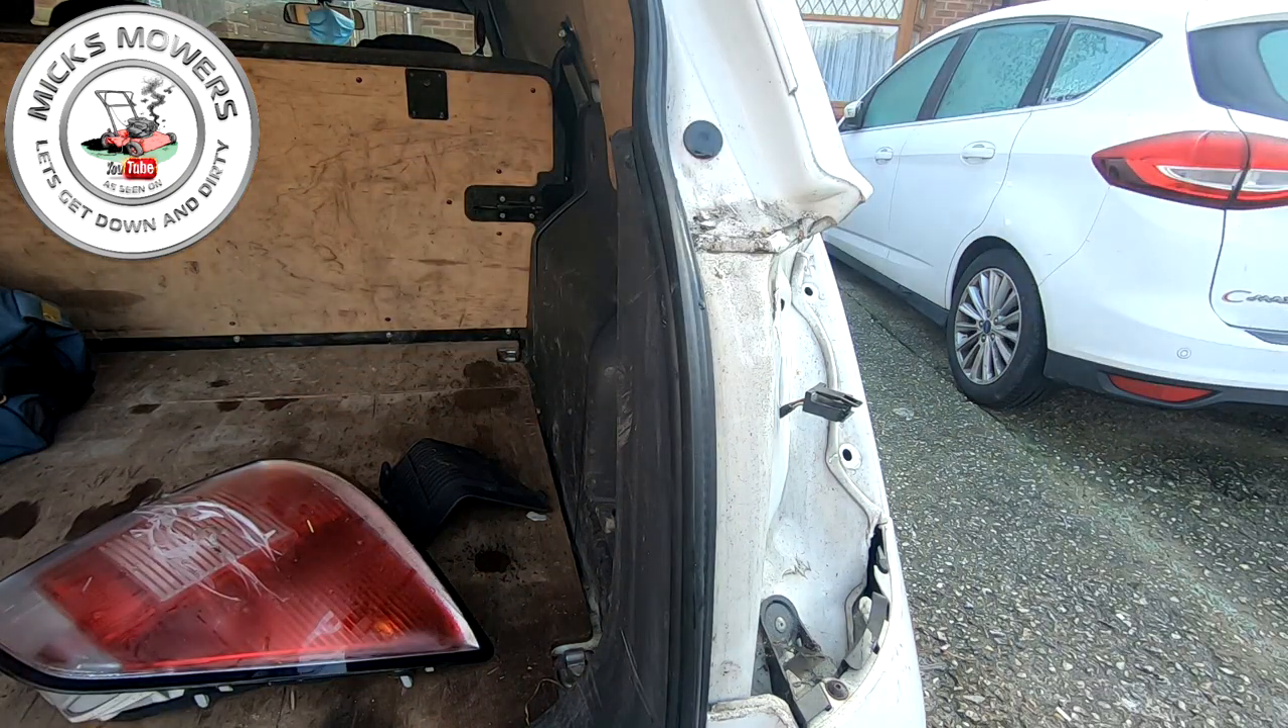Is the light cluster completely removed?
Yes.